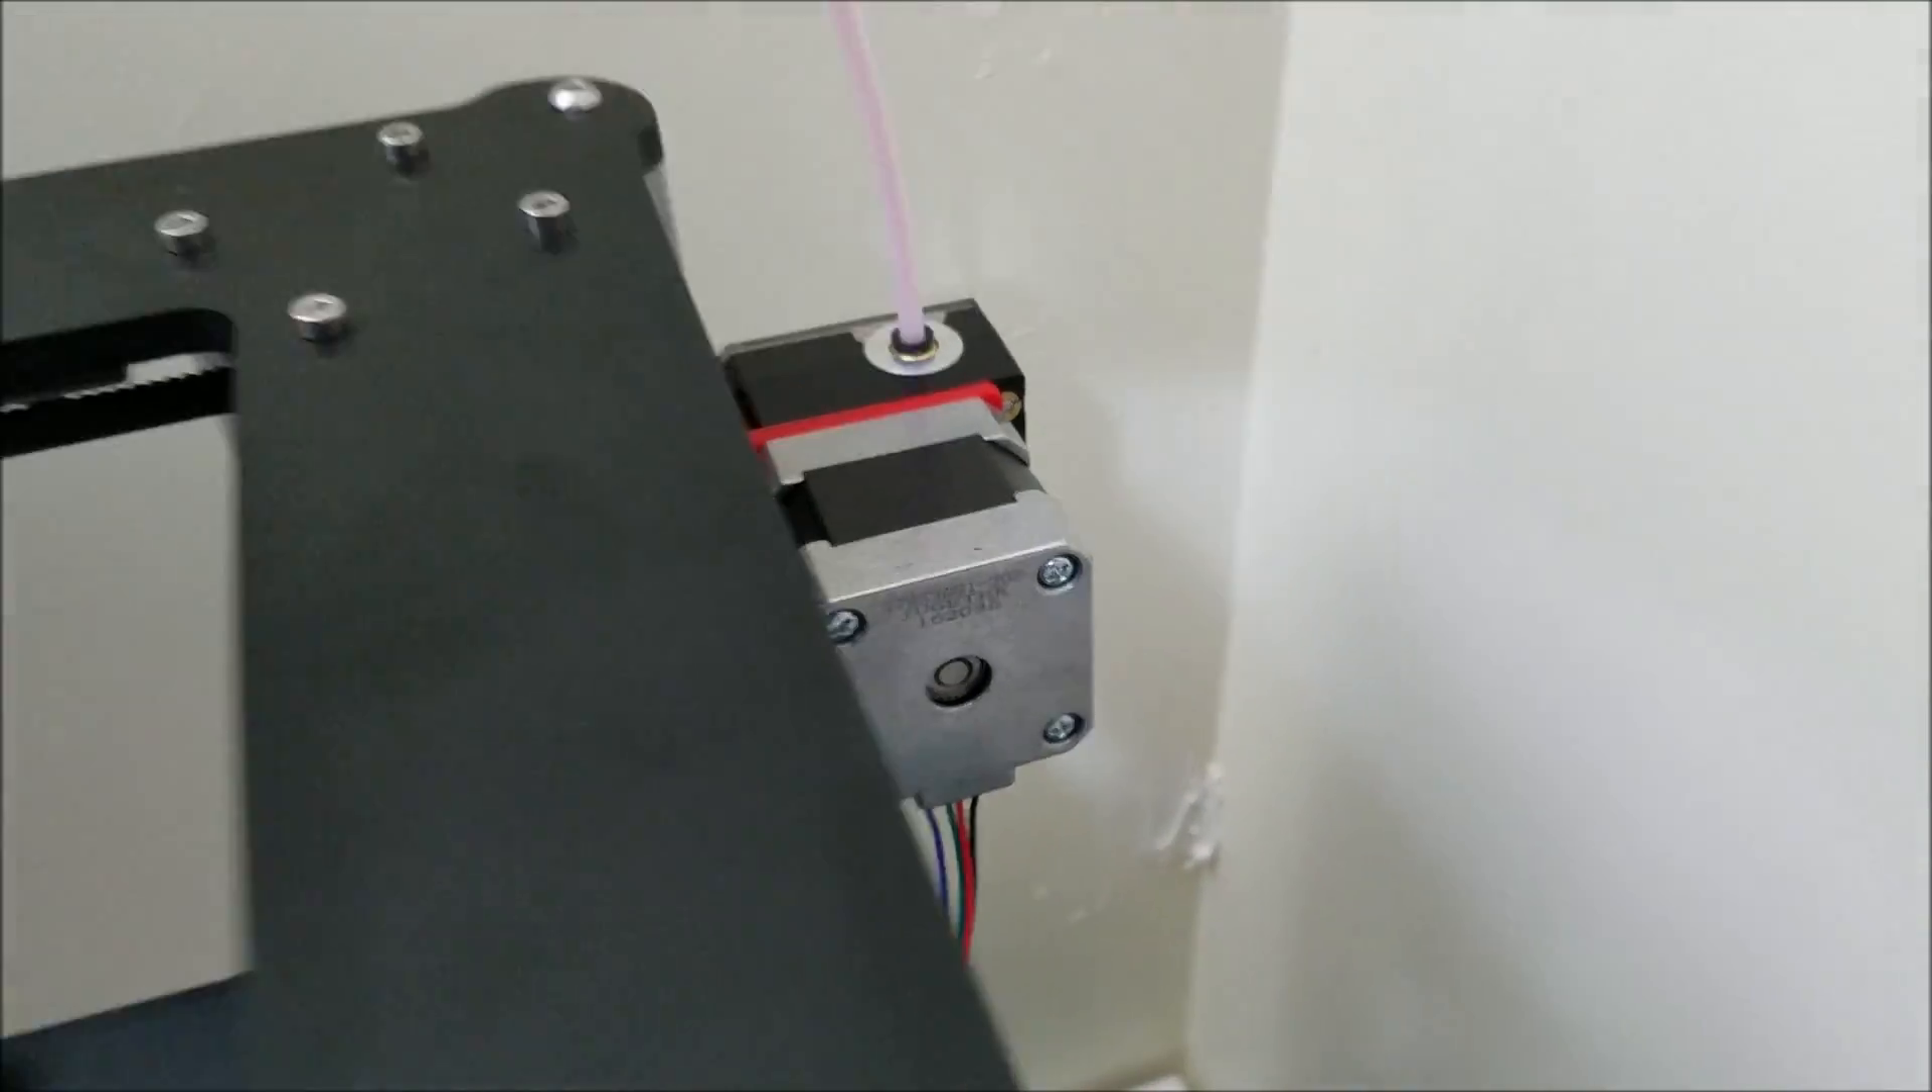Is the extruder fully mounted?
Yes.